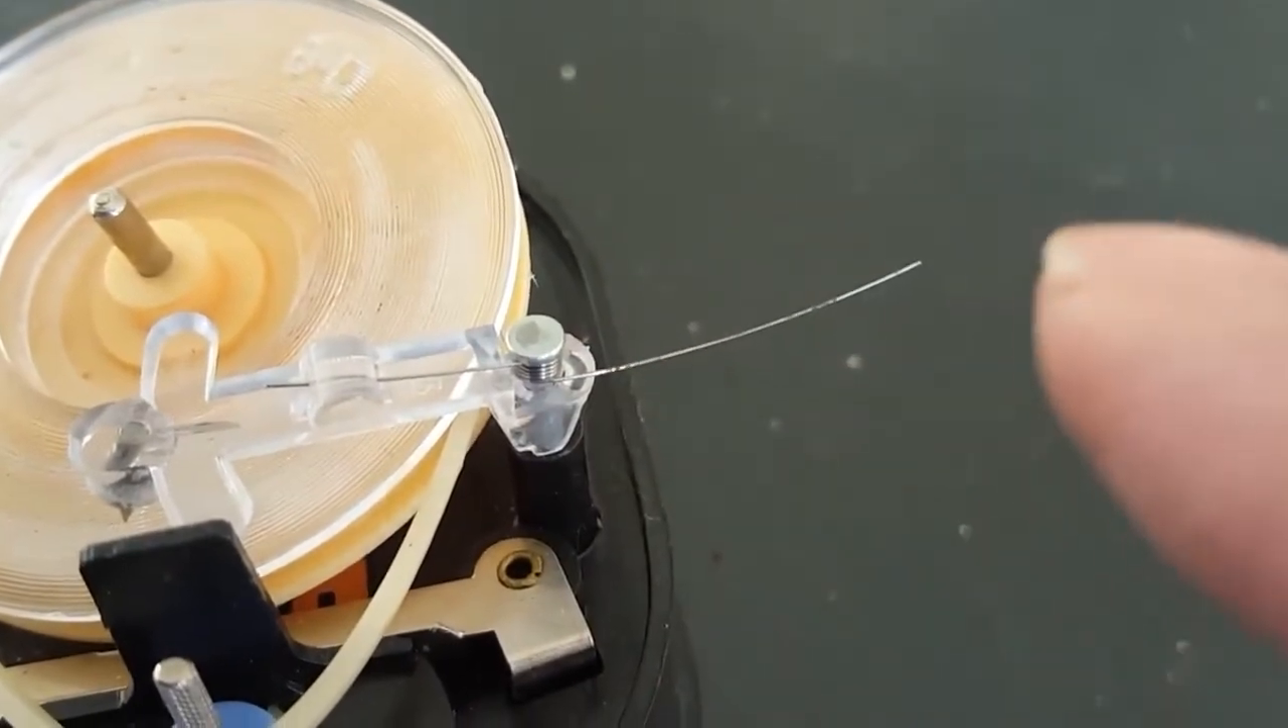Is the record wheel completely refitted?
Yes.